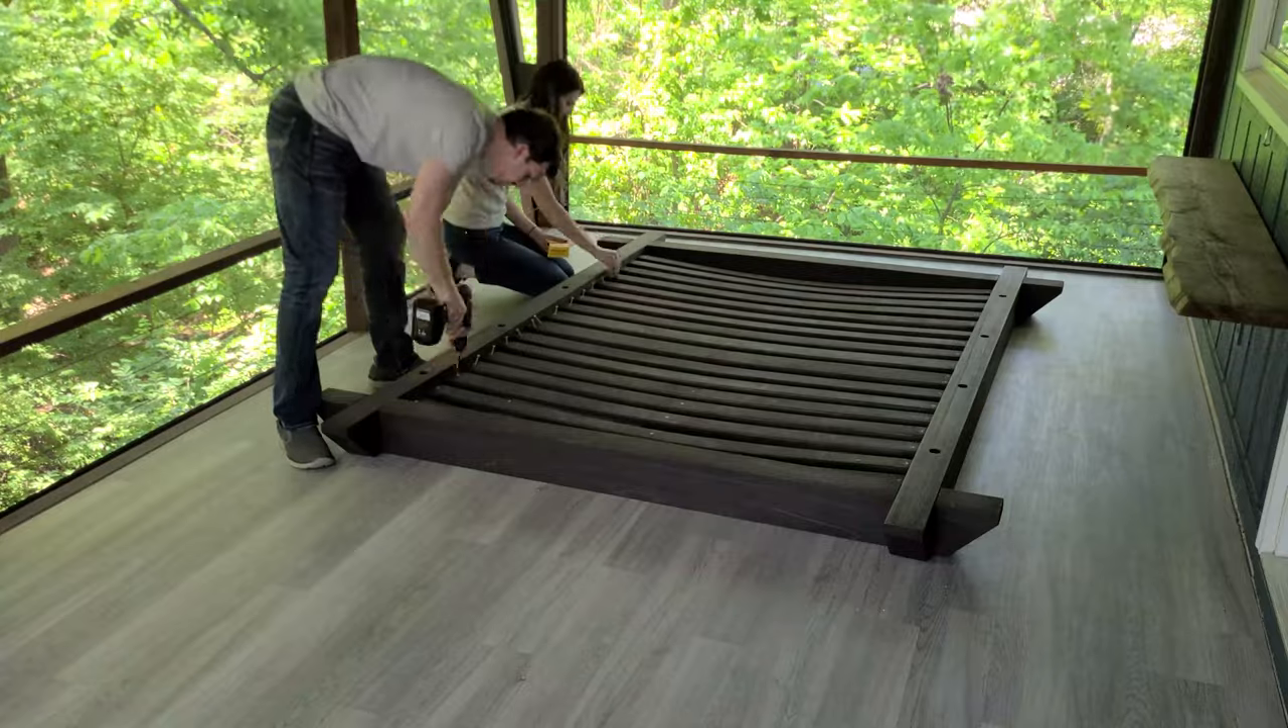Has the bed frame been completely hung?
No.